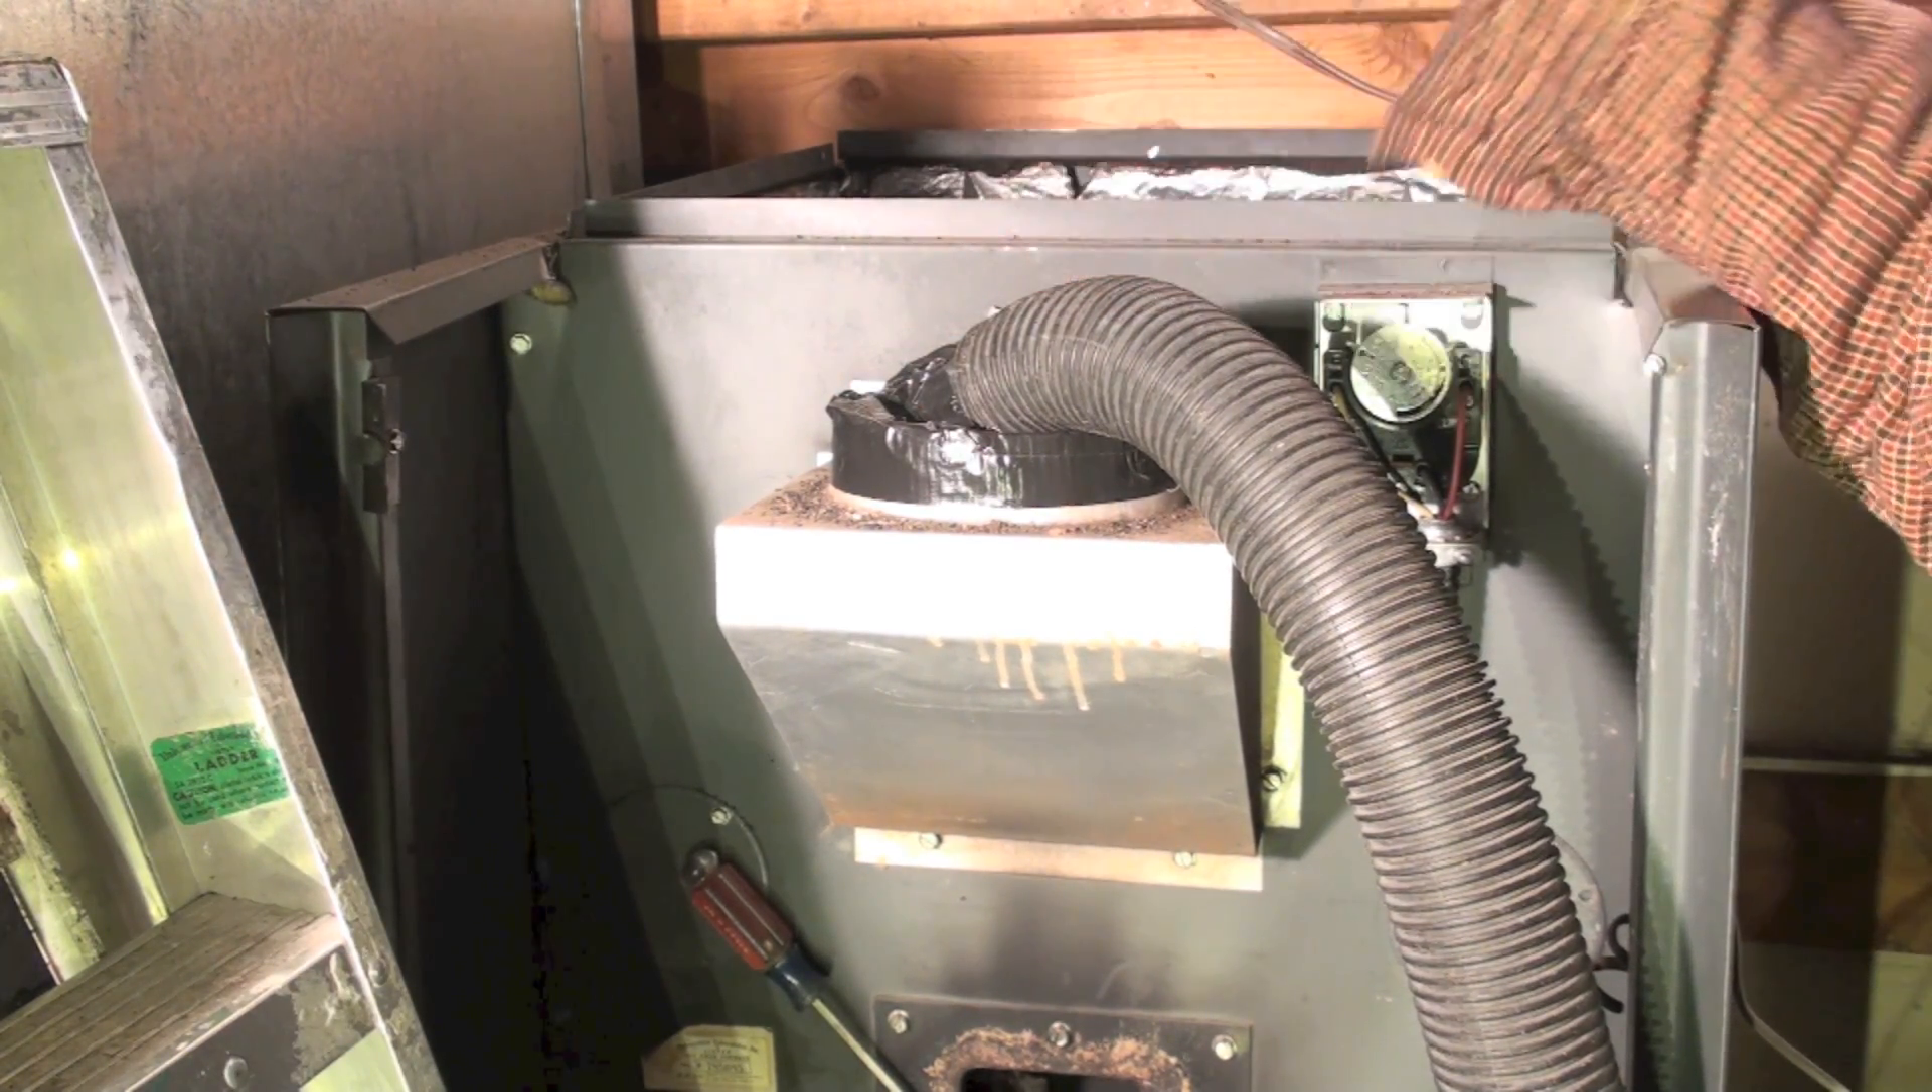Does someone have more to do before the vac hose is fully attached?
No.